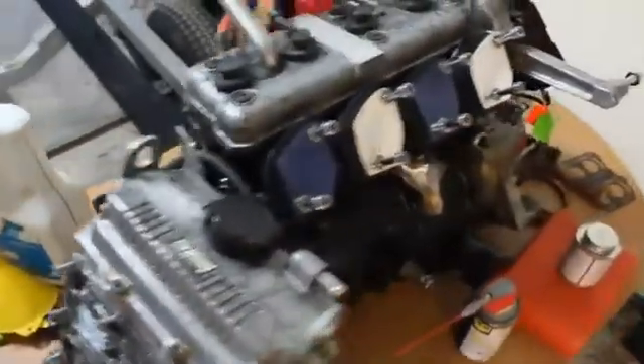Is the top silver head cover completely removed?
No.